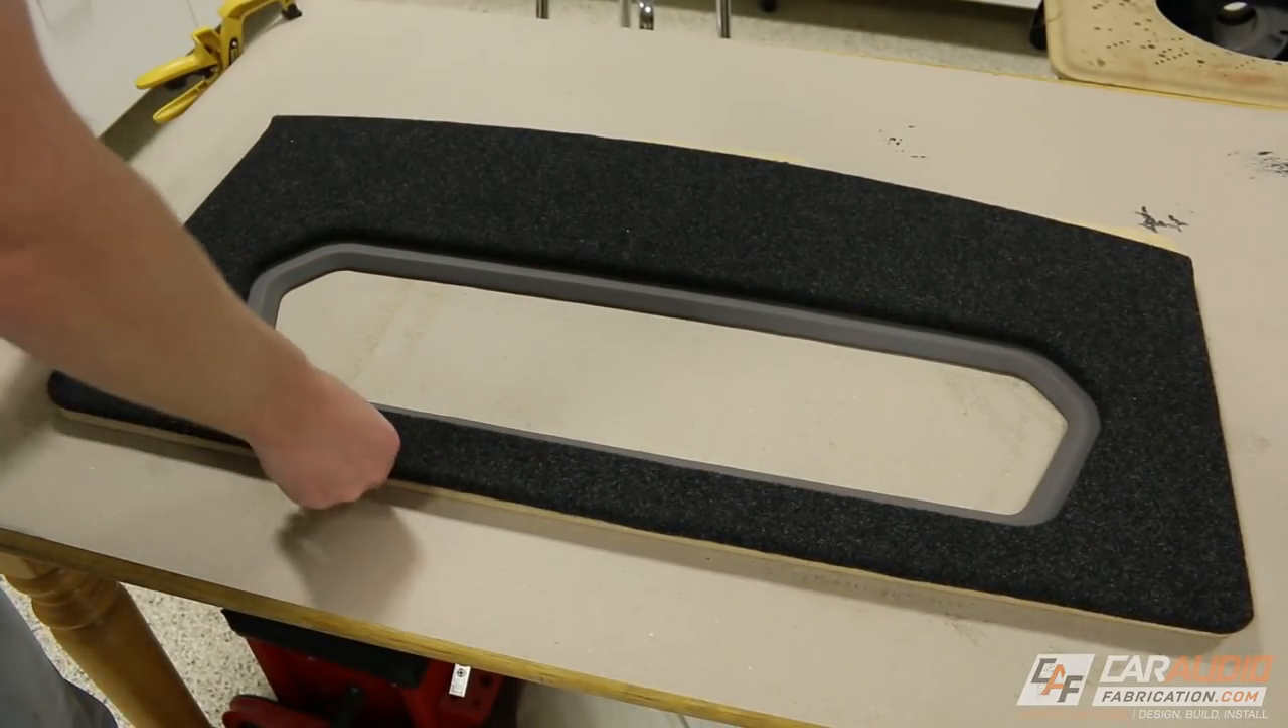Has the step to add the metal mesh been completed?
No.